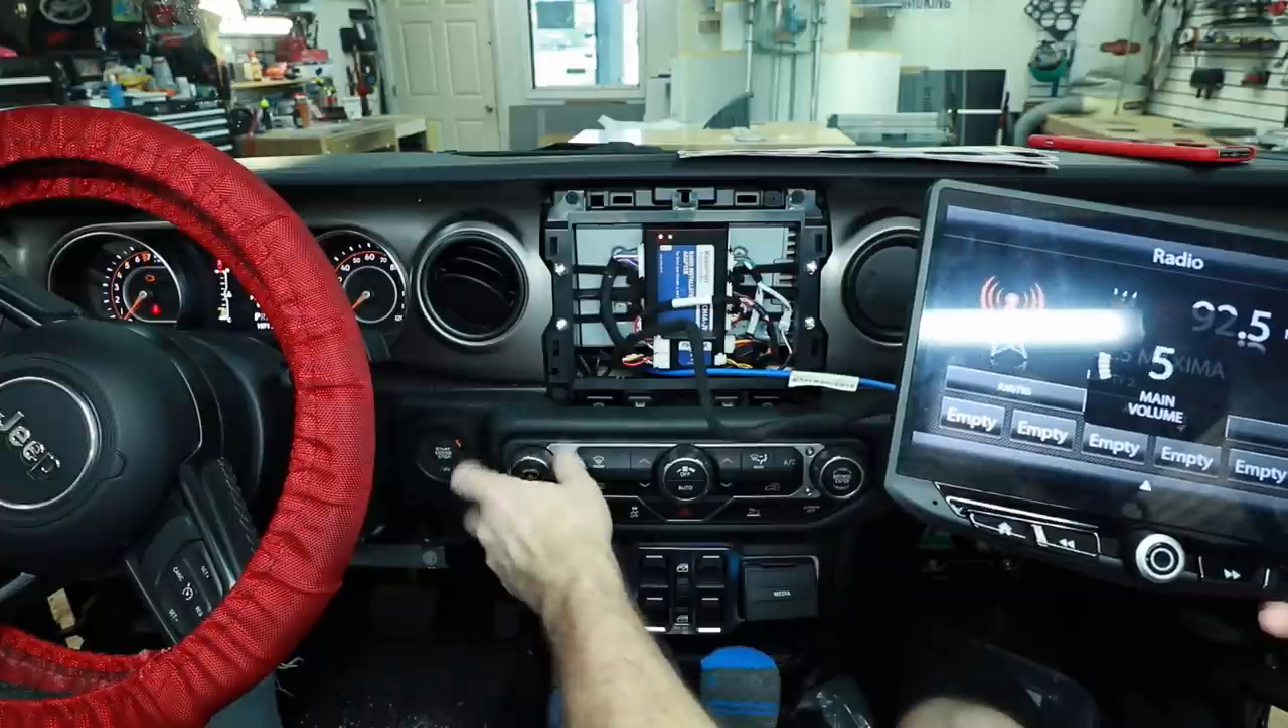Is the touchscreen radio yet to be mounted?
Yes.